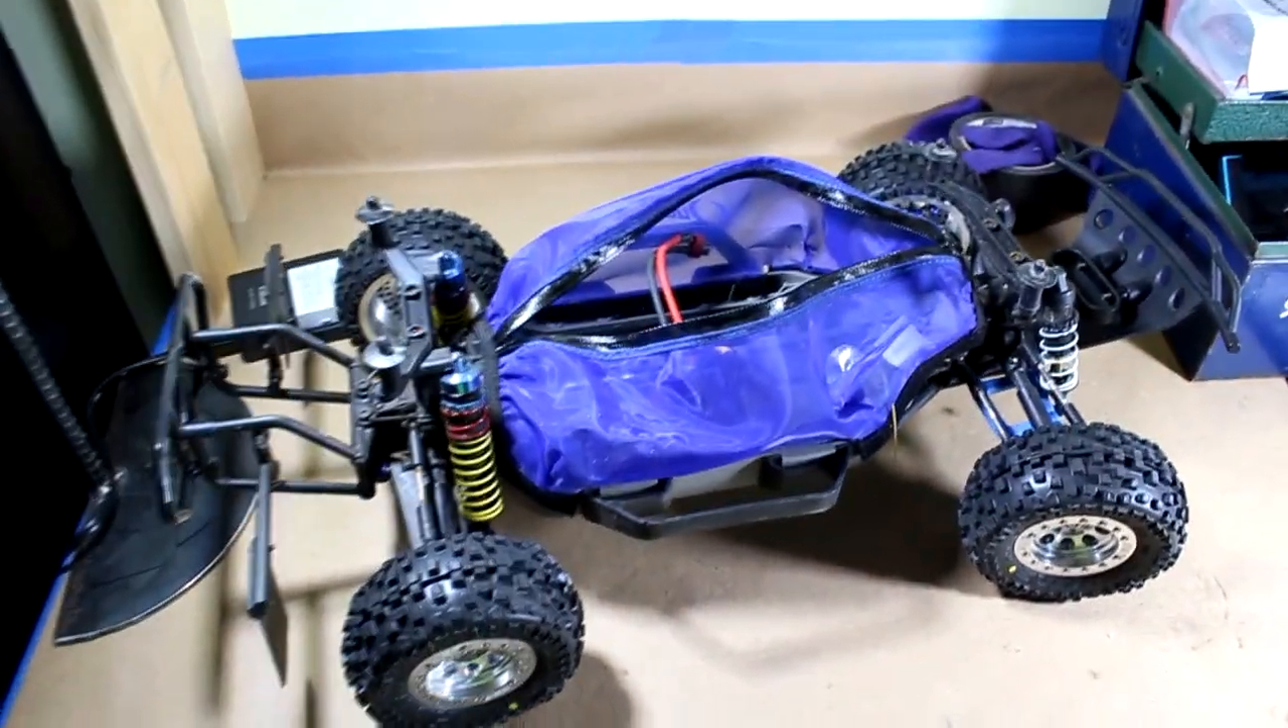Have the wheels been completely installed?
Yes.